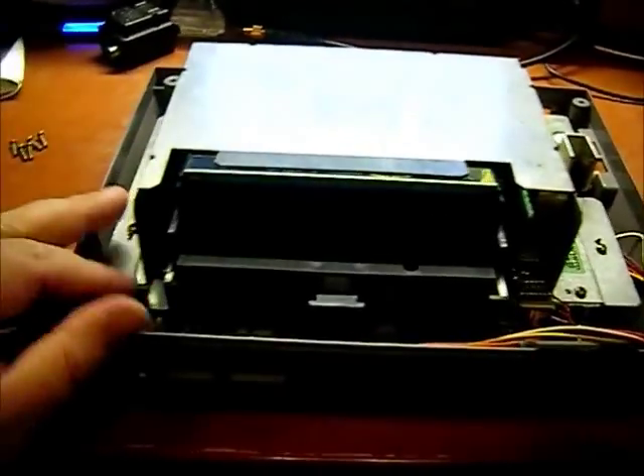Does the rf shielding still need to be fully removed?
Yes.